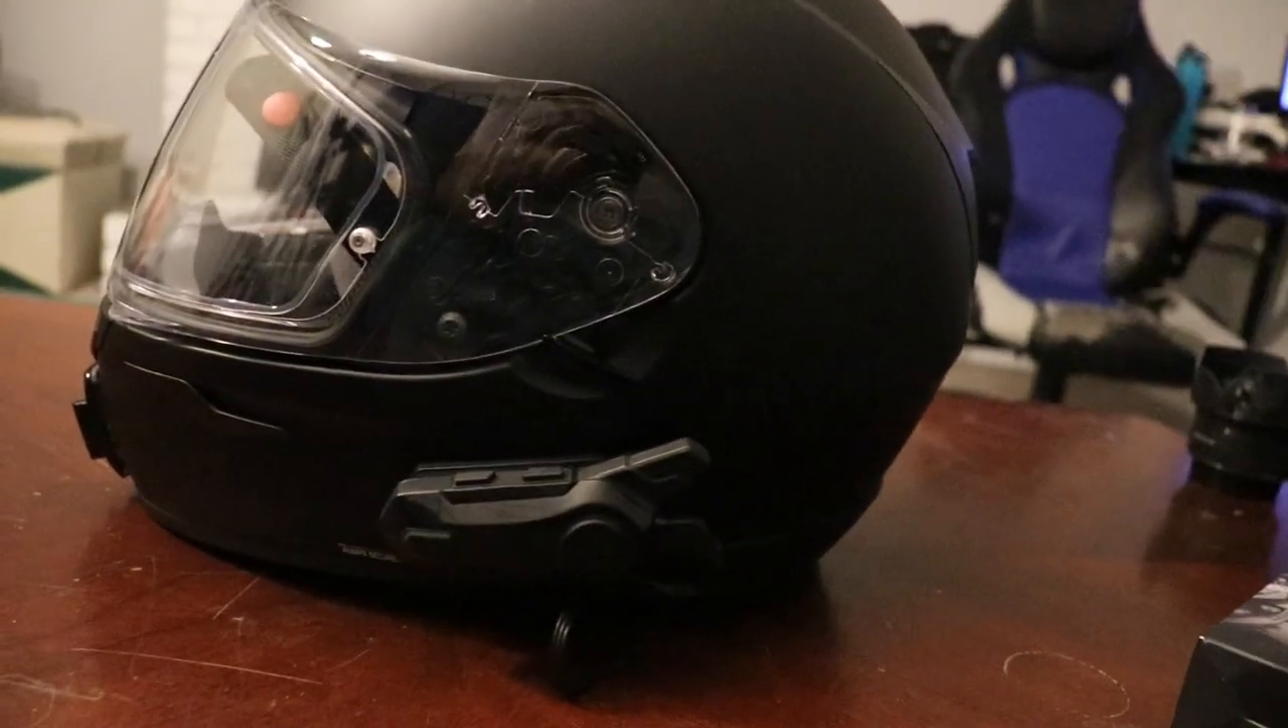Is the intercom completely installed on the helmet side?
Yes.